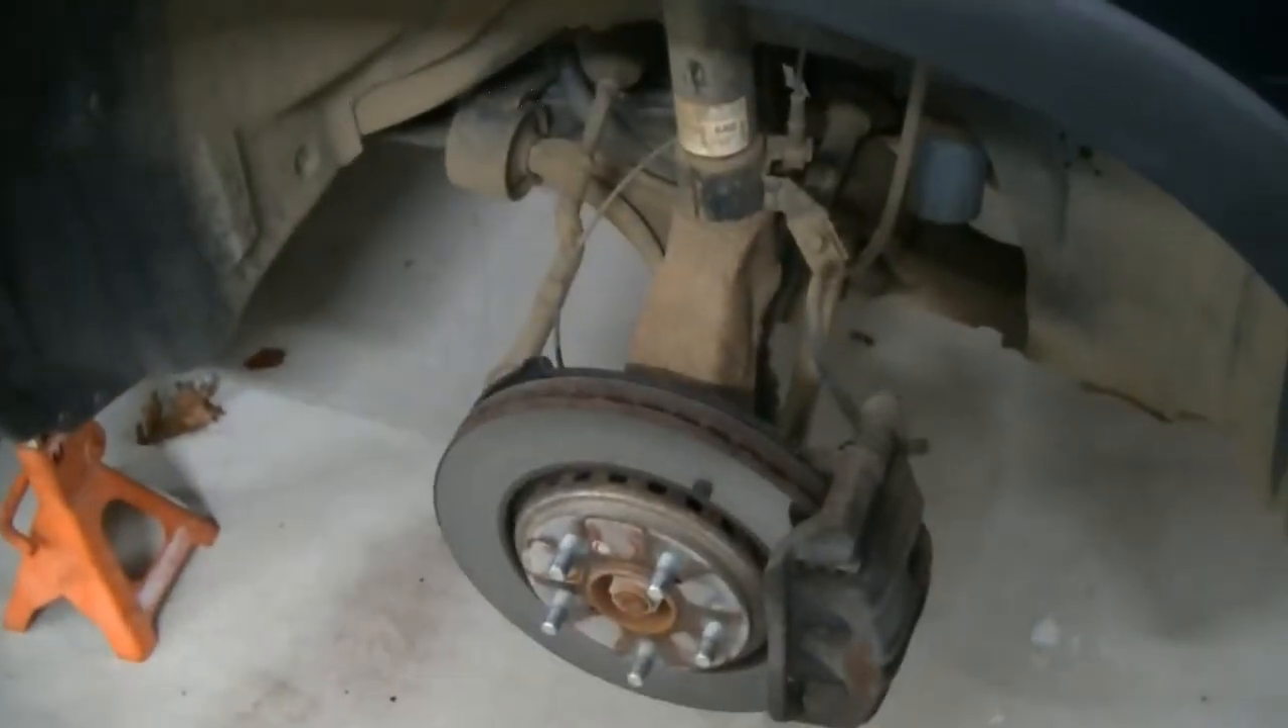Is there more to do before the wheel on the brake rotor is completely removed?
No.